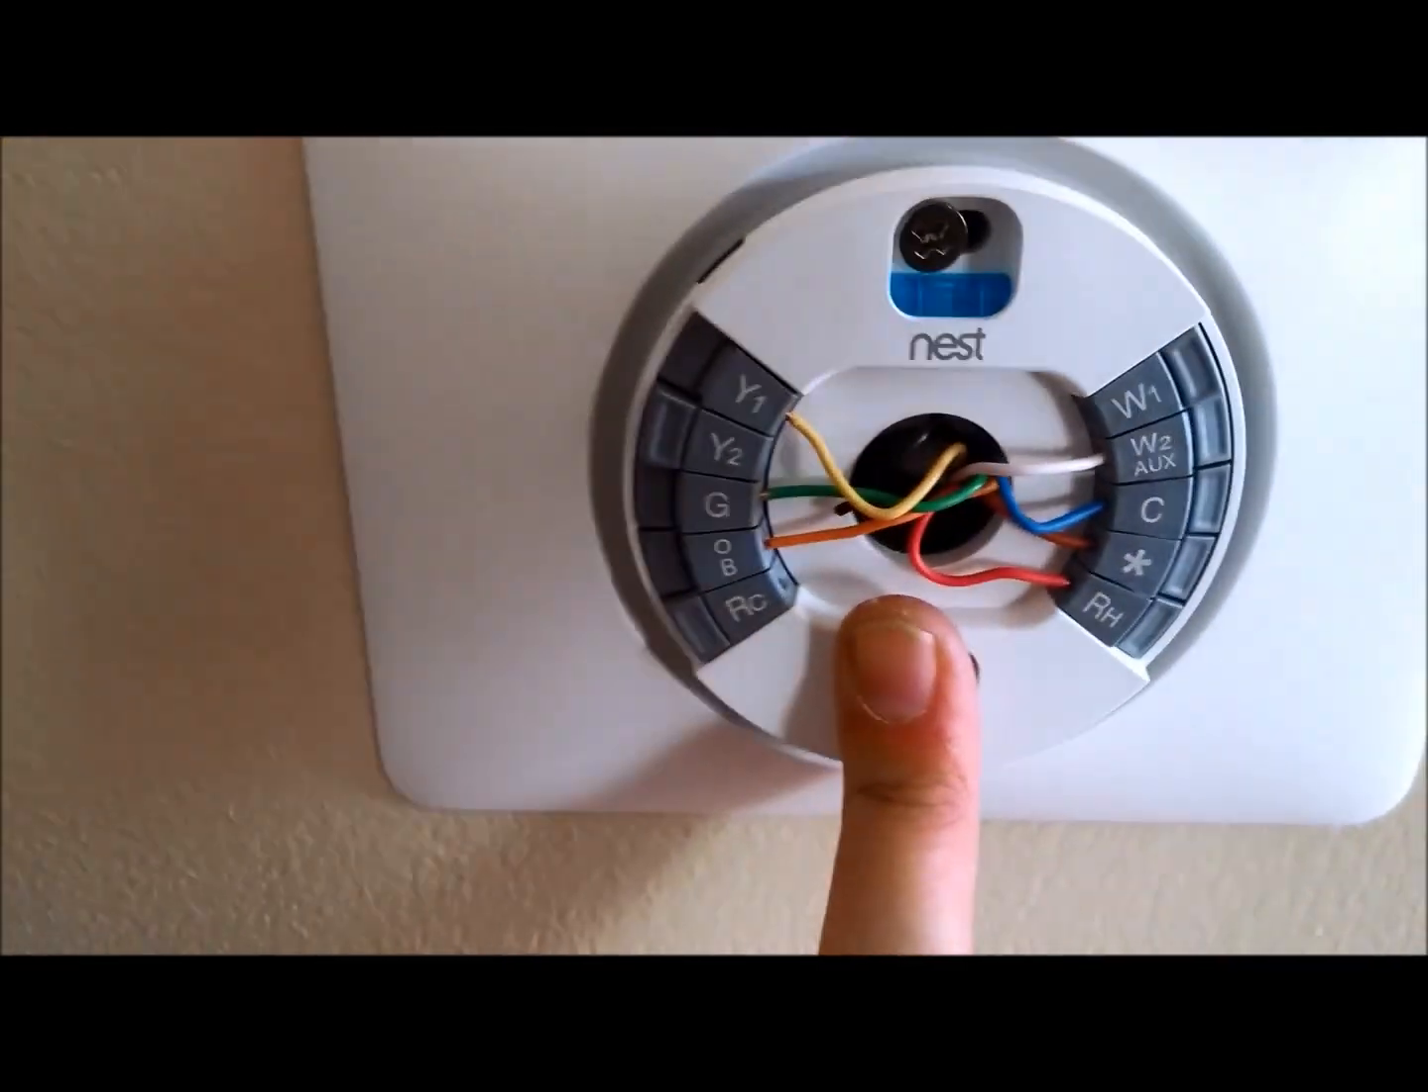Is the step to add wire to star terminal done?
Yes.